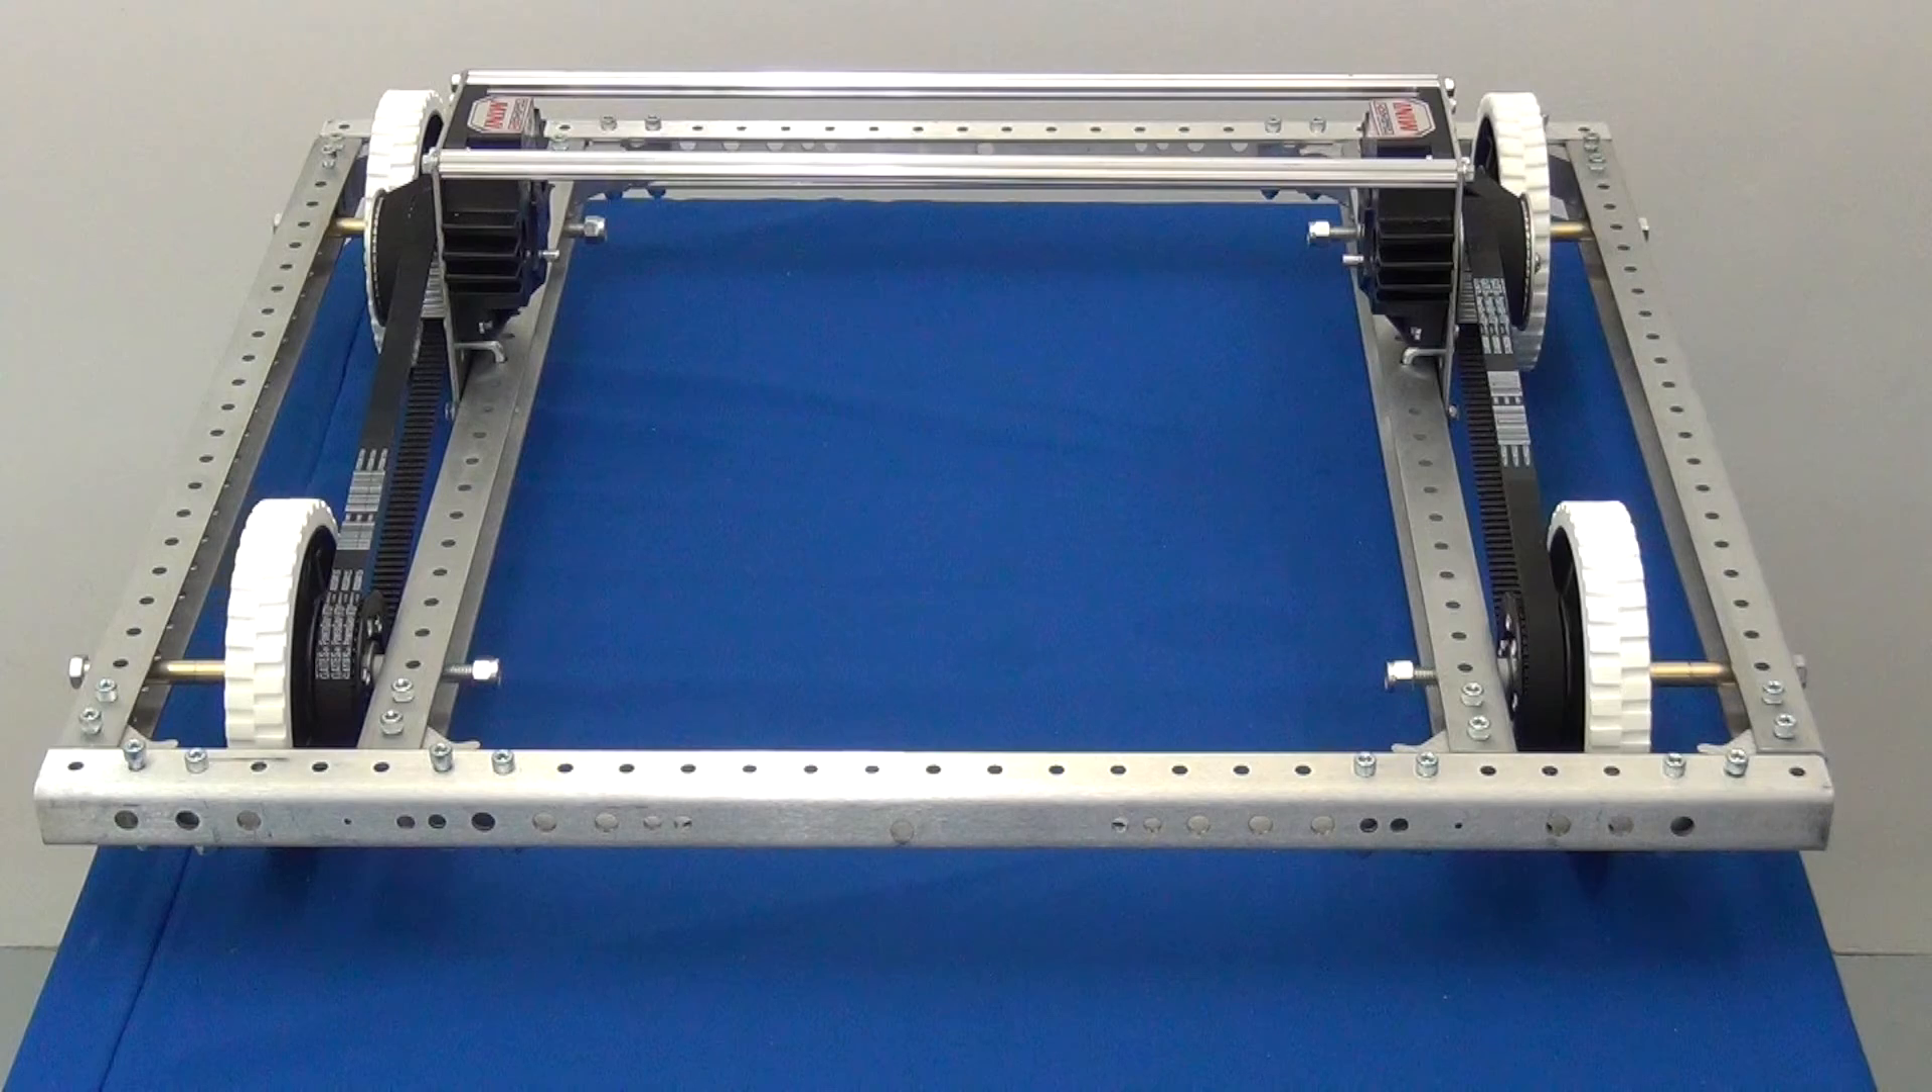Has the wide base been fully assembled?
Yes.